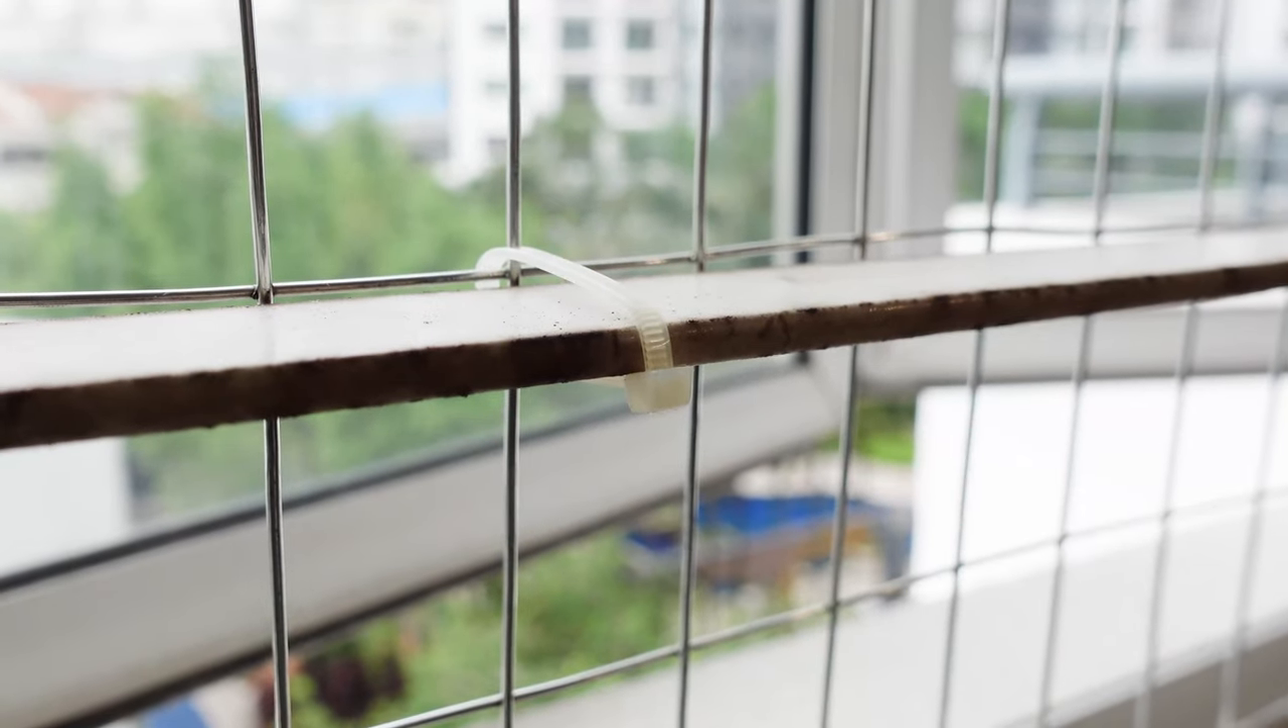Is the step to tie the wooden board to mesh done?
Yes.